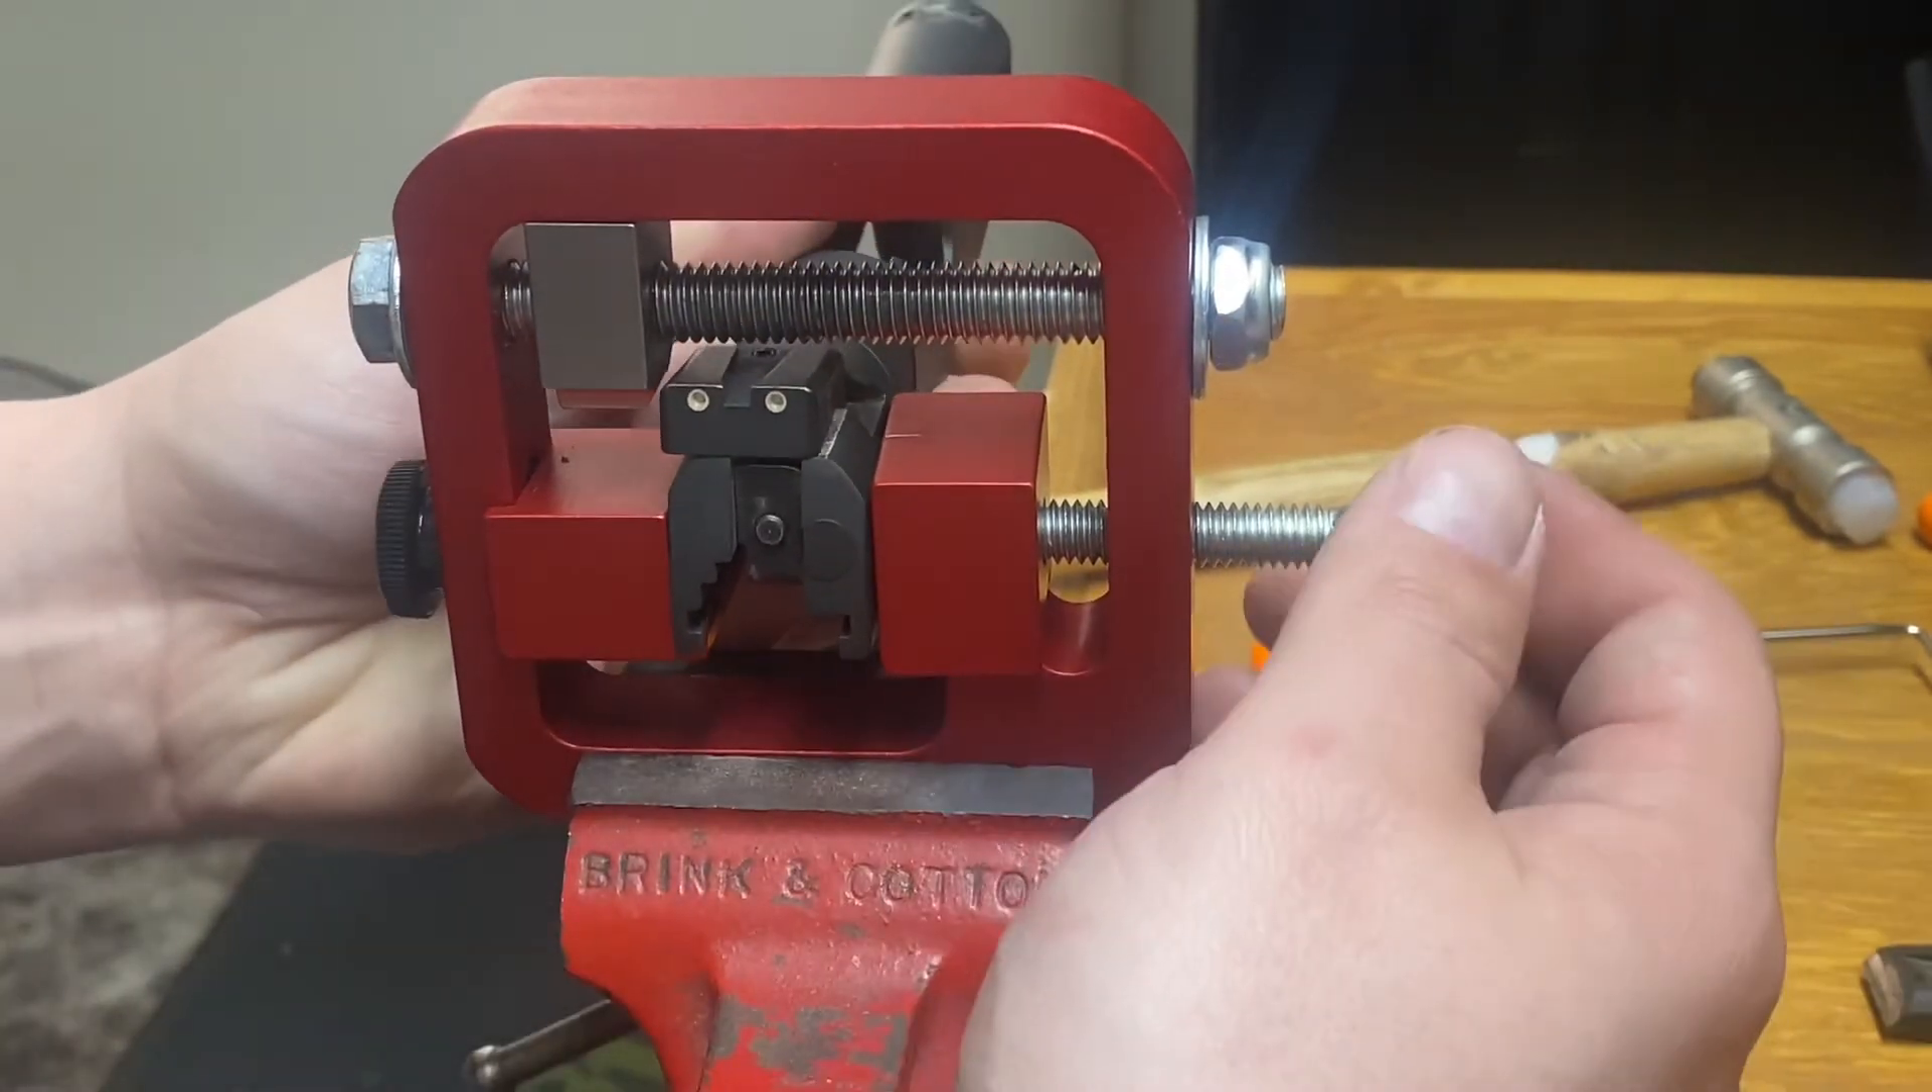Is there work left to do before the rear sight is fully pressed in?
Yes.